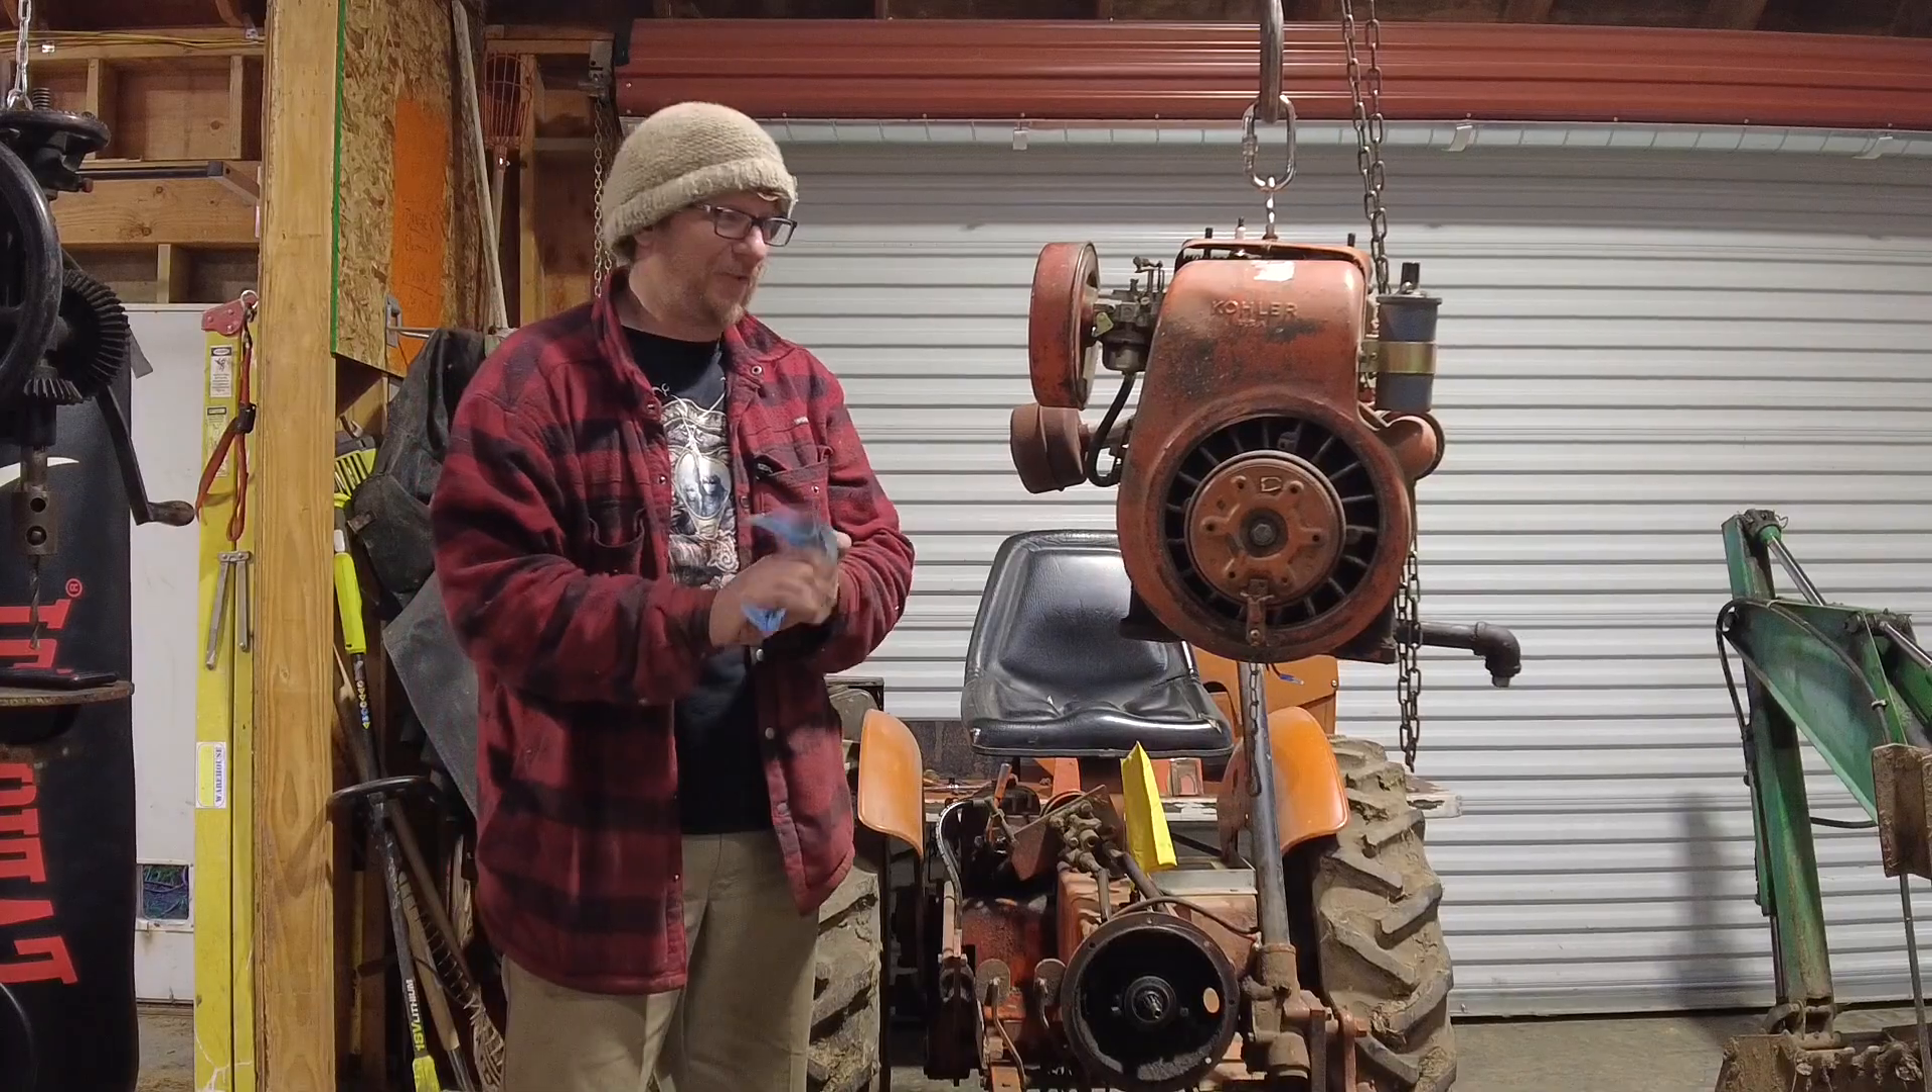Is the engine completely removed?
Yes.